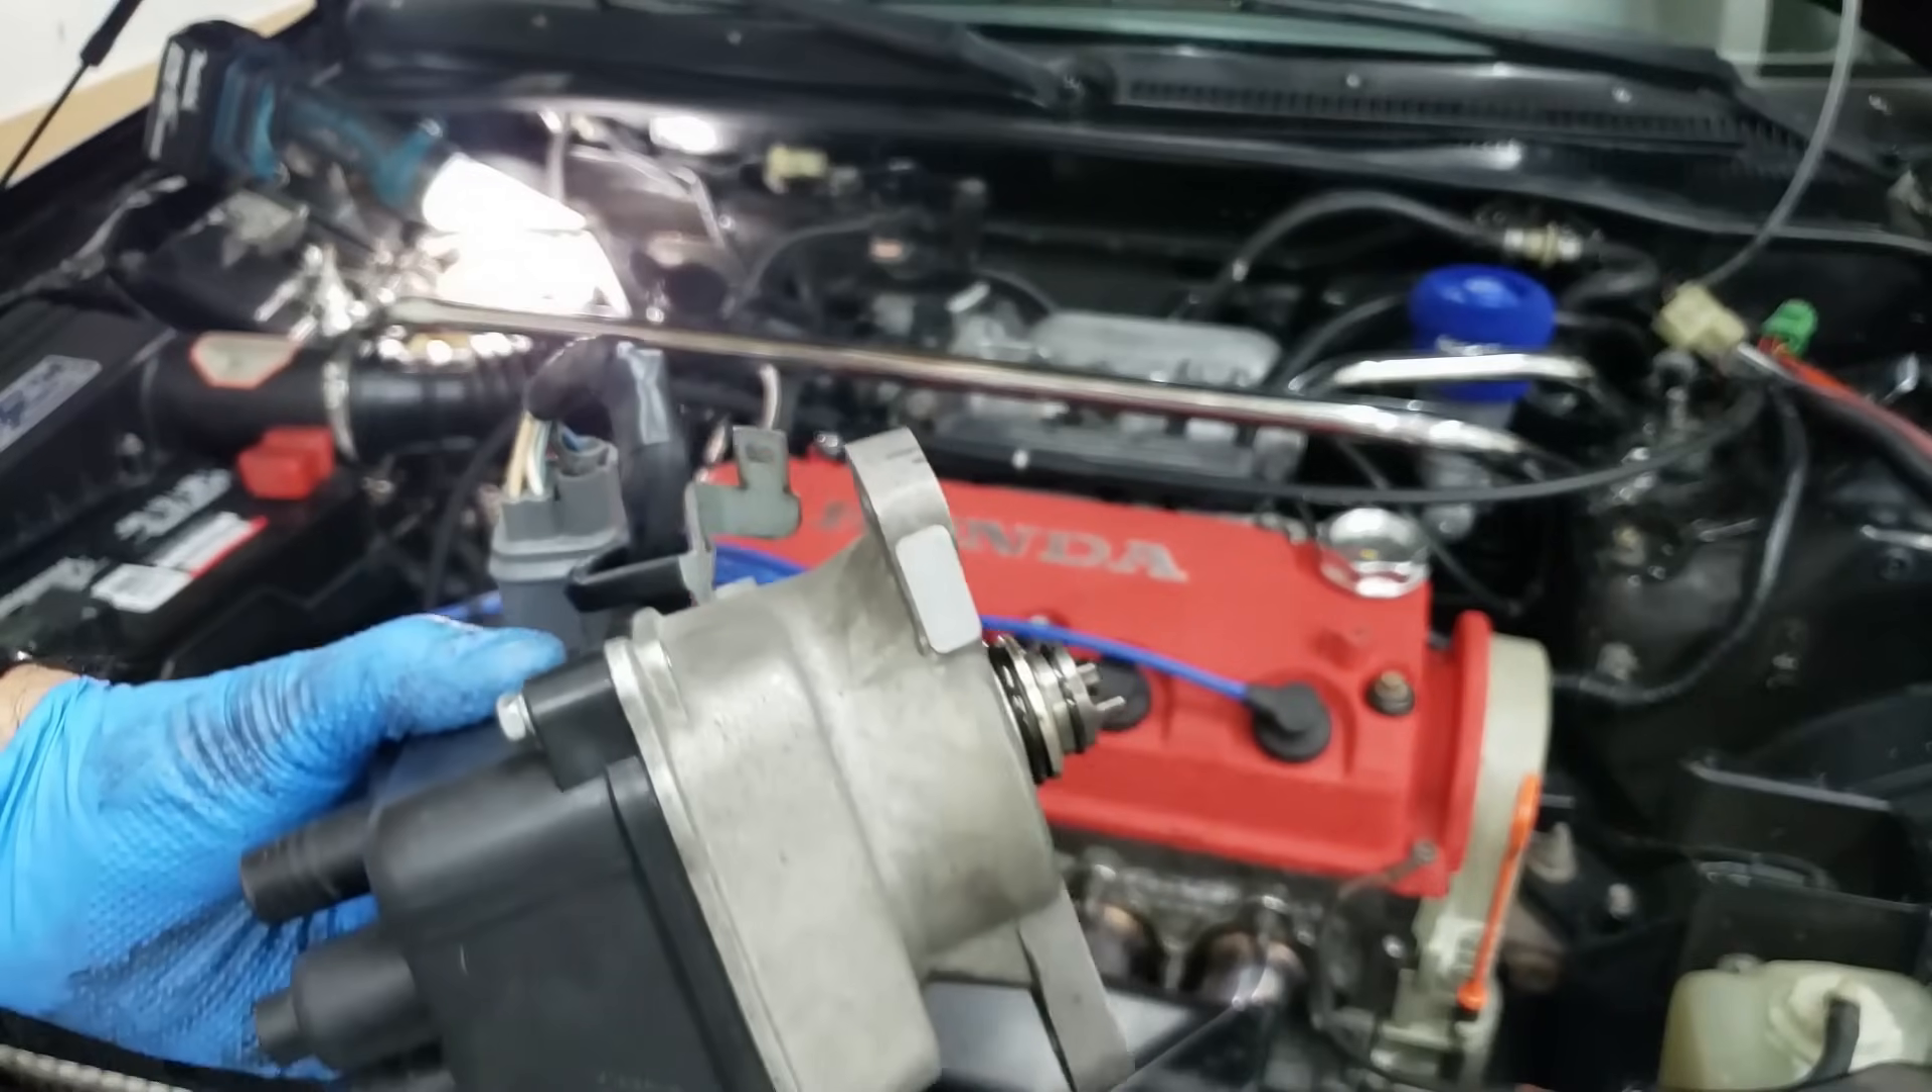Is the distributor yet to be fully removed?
No.